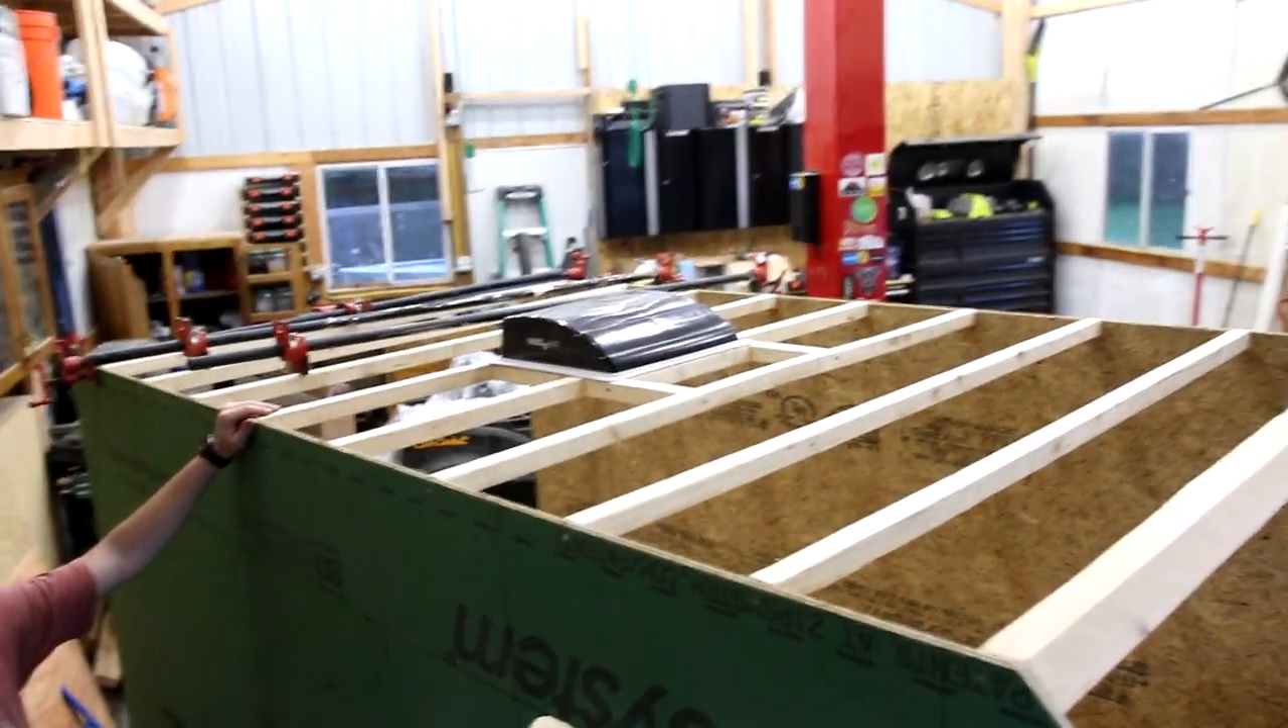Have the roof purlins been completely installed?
Yes.